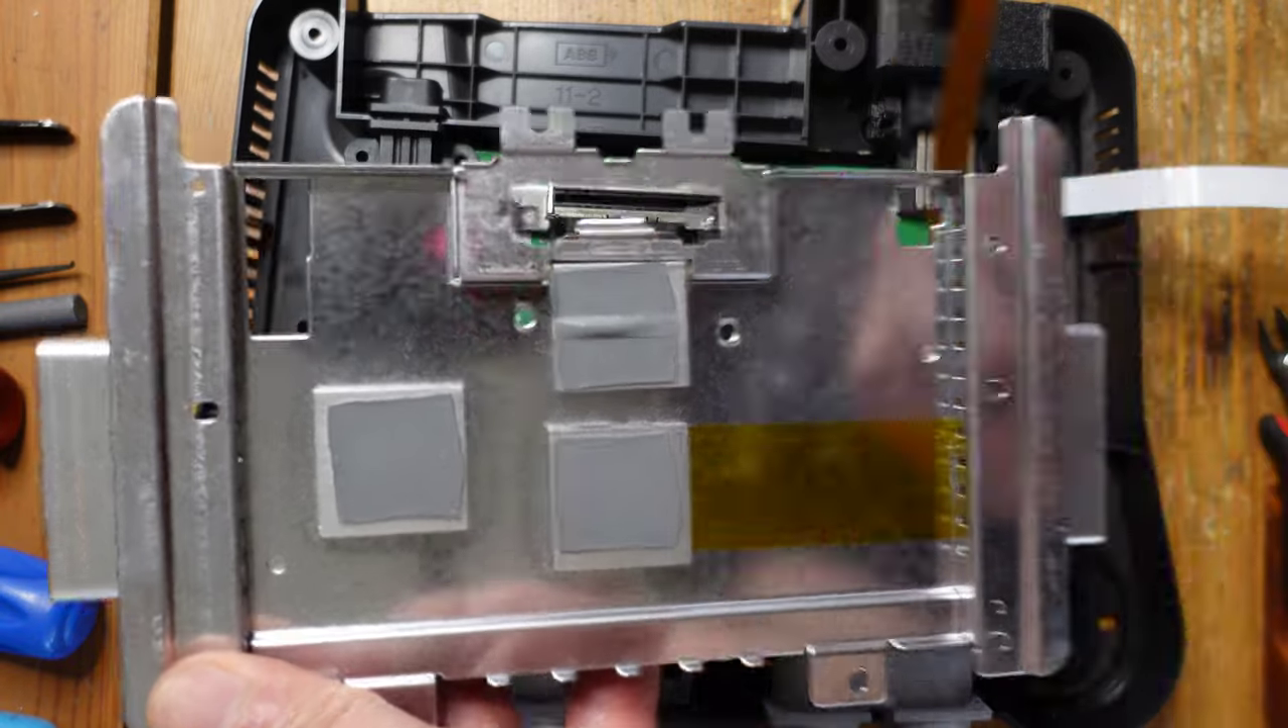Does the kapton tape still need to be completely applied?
No.